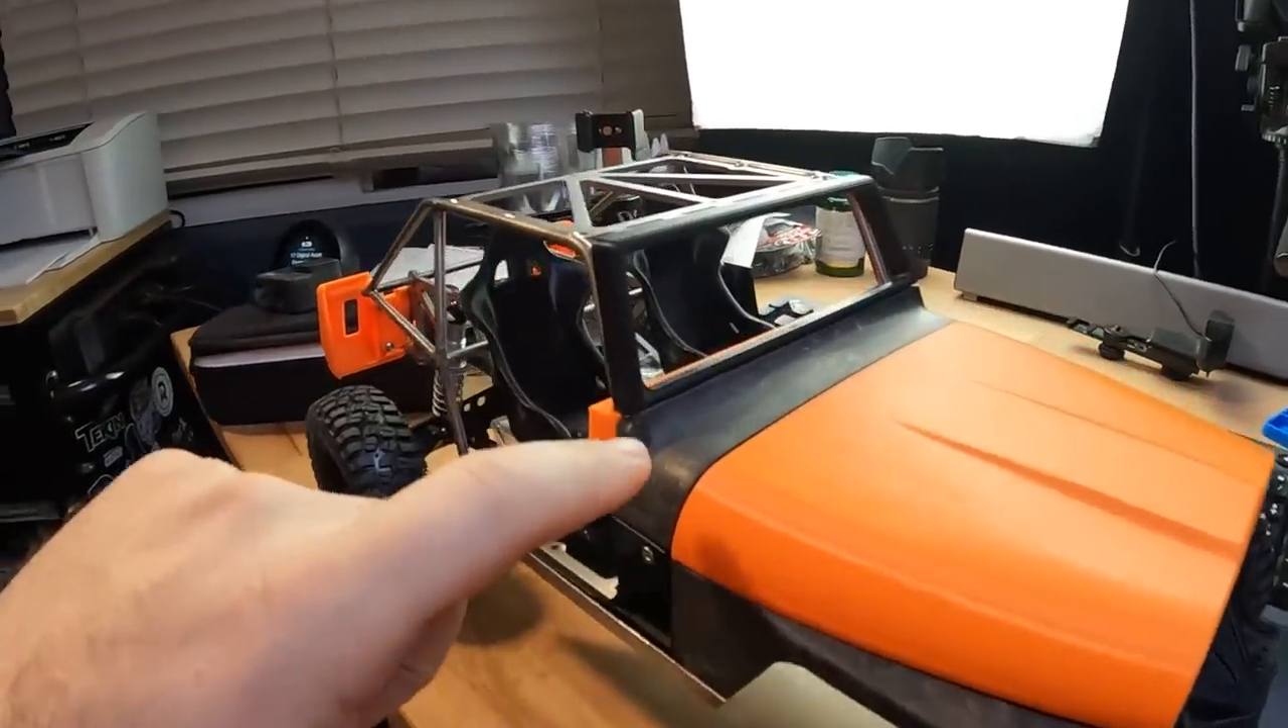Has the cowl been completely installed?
Yes.